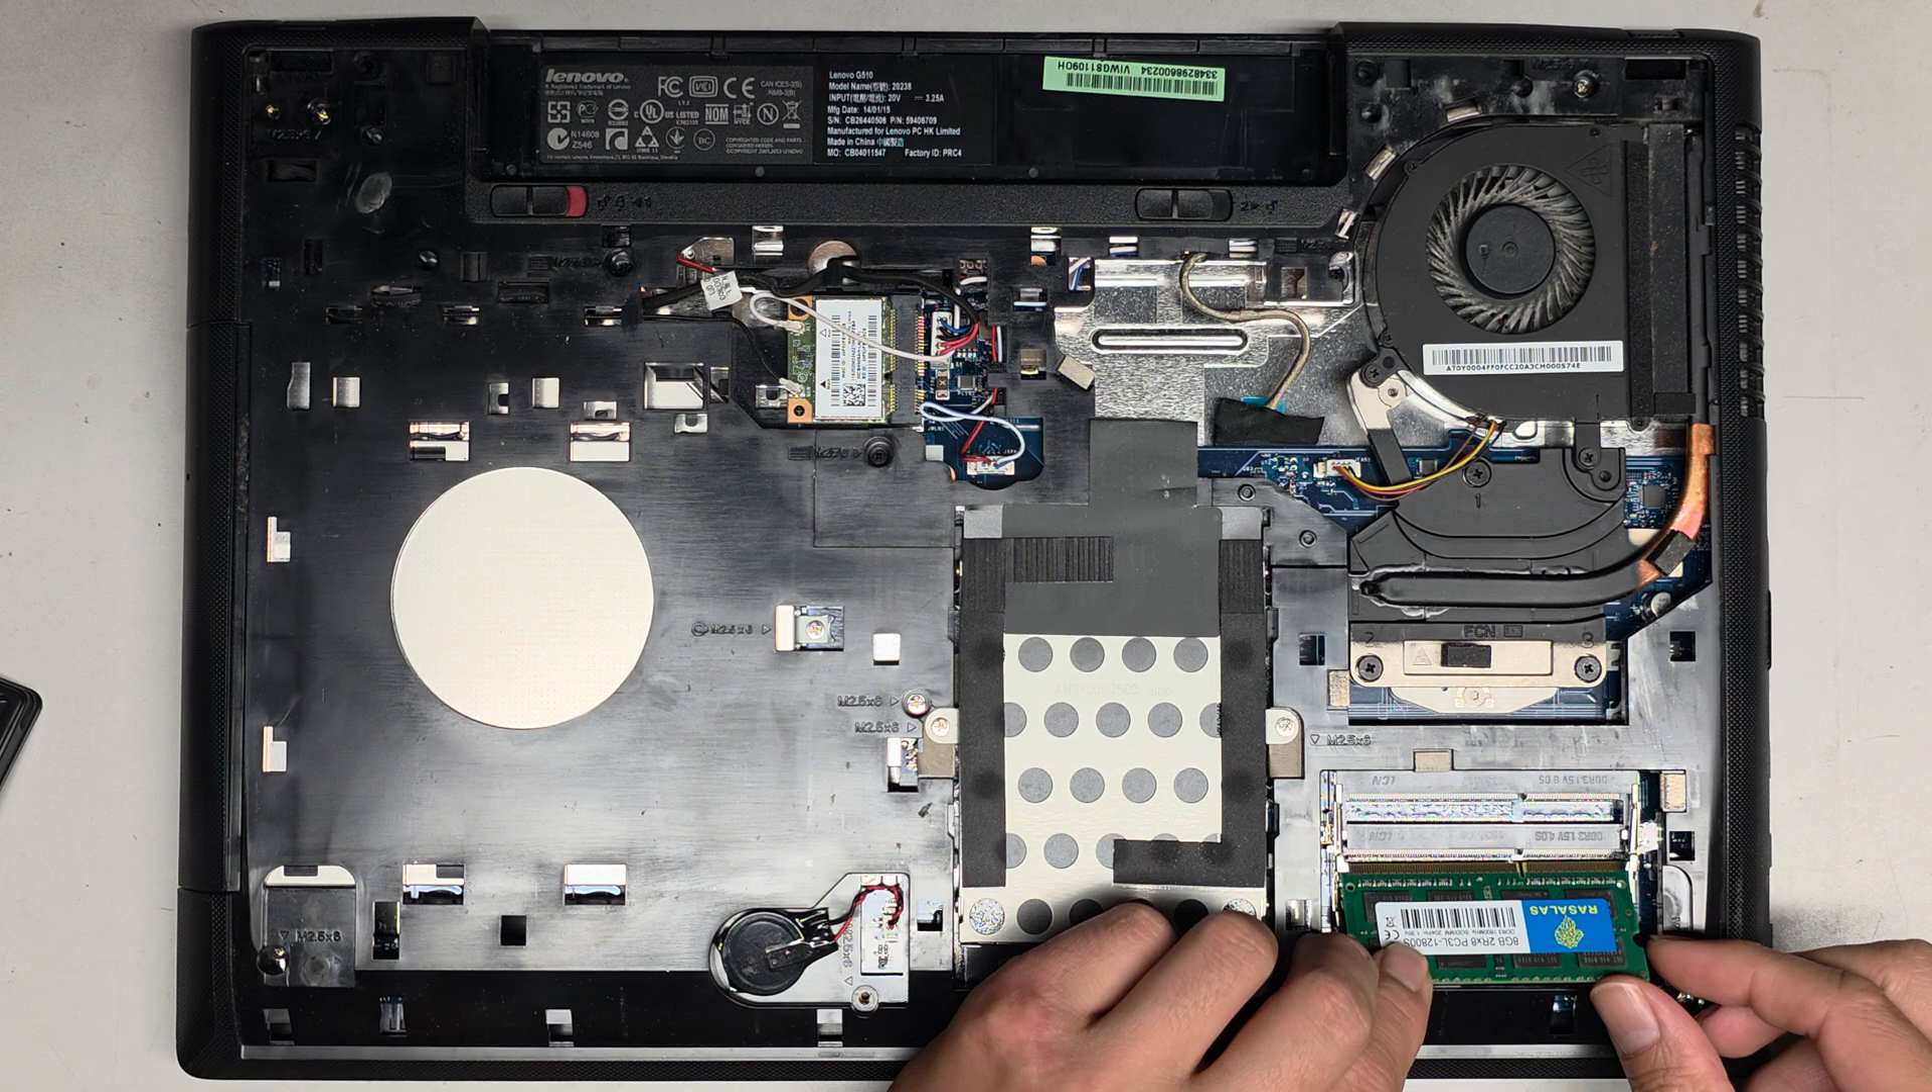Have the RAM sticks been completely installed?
No.